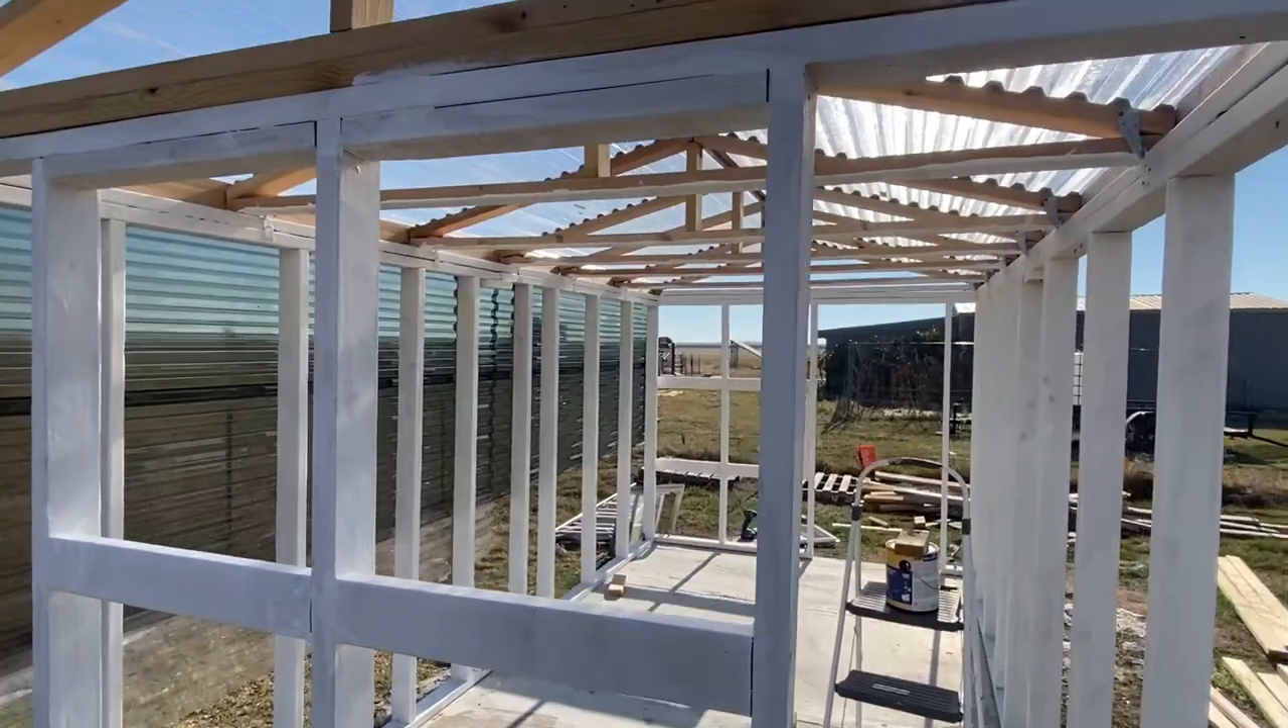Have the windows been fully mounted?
No.